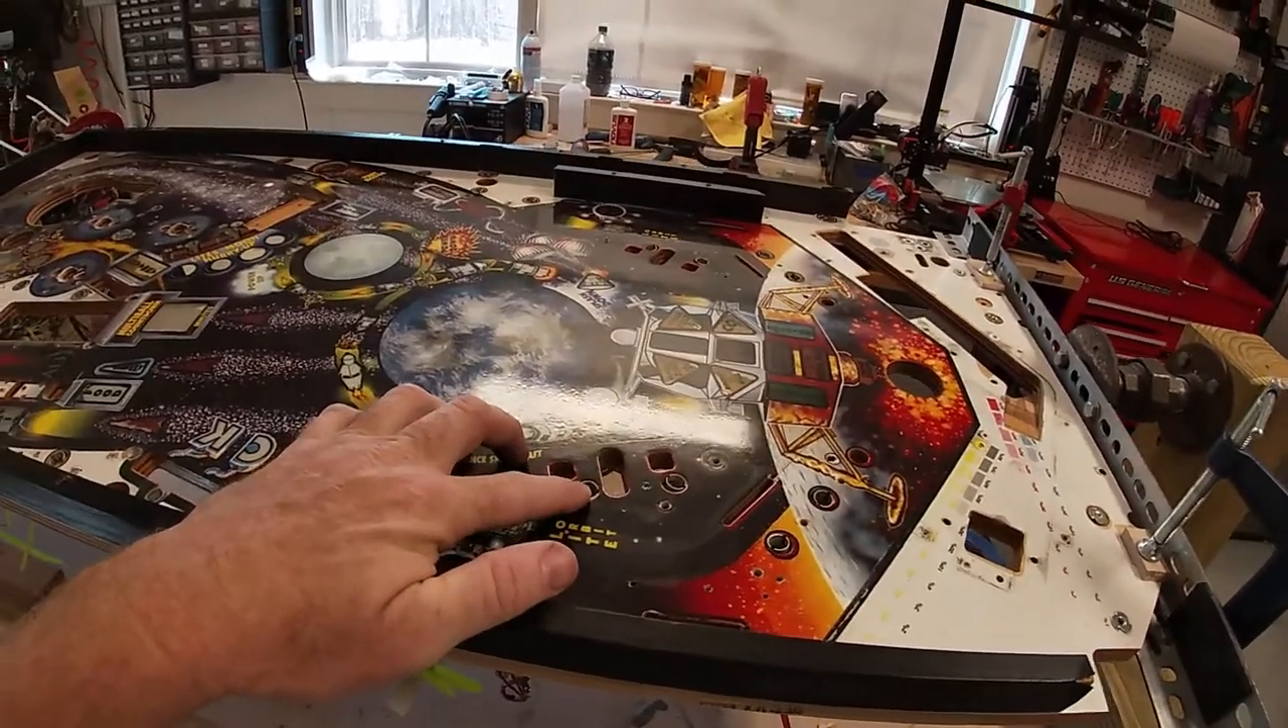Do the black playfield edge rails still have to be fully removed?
Yes.